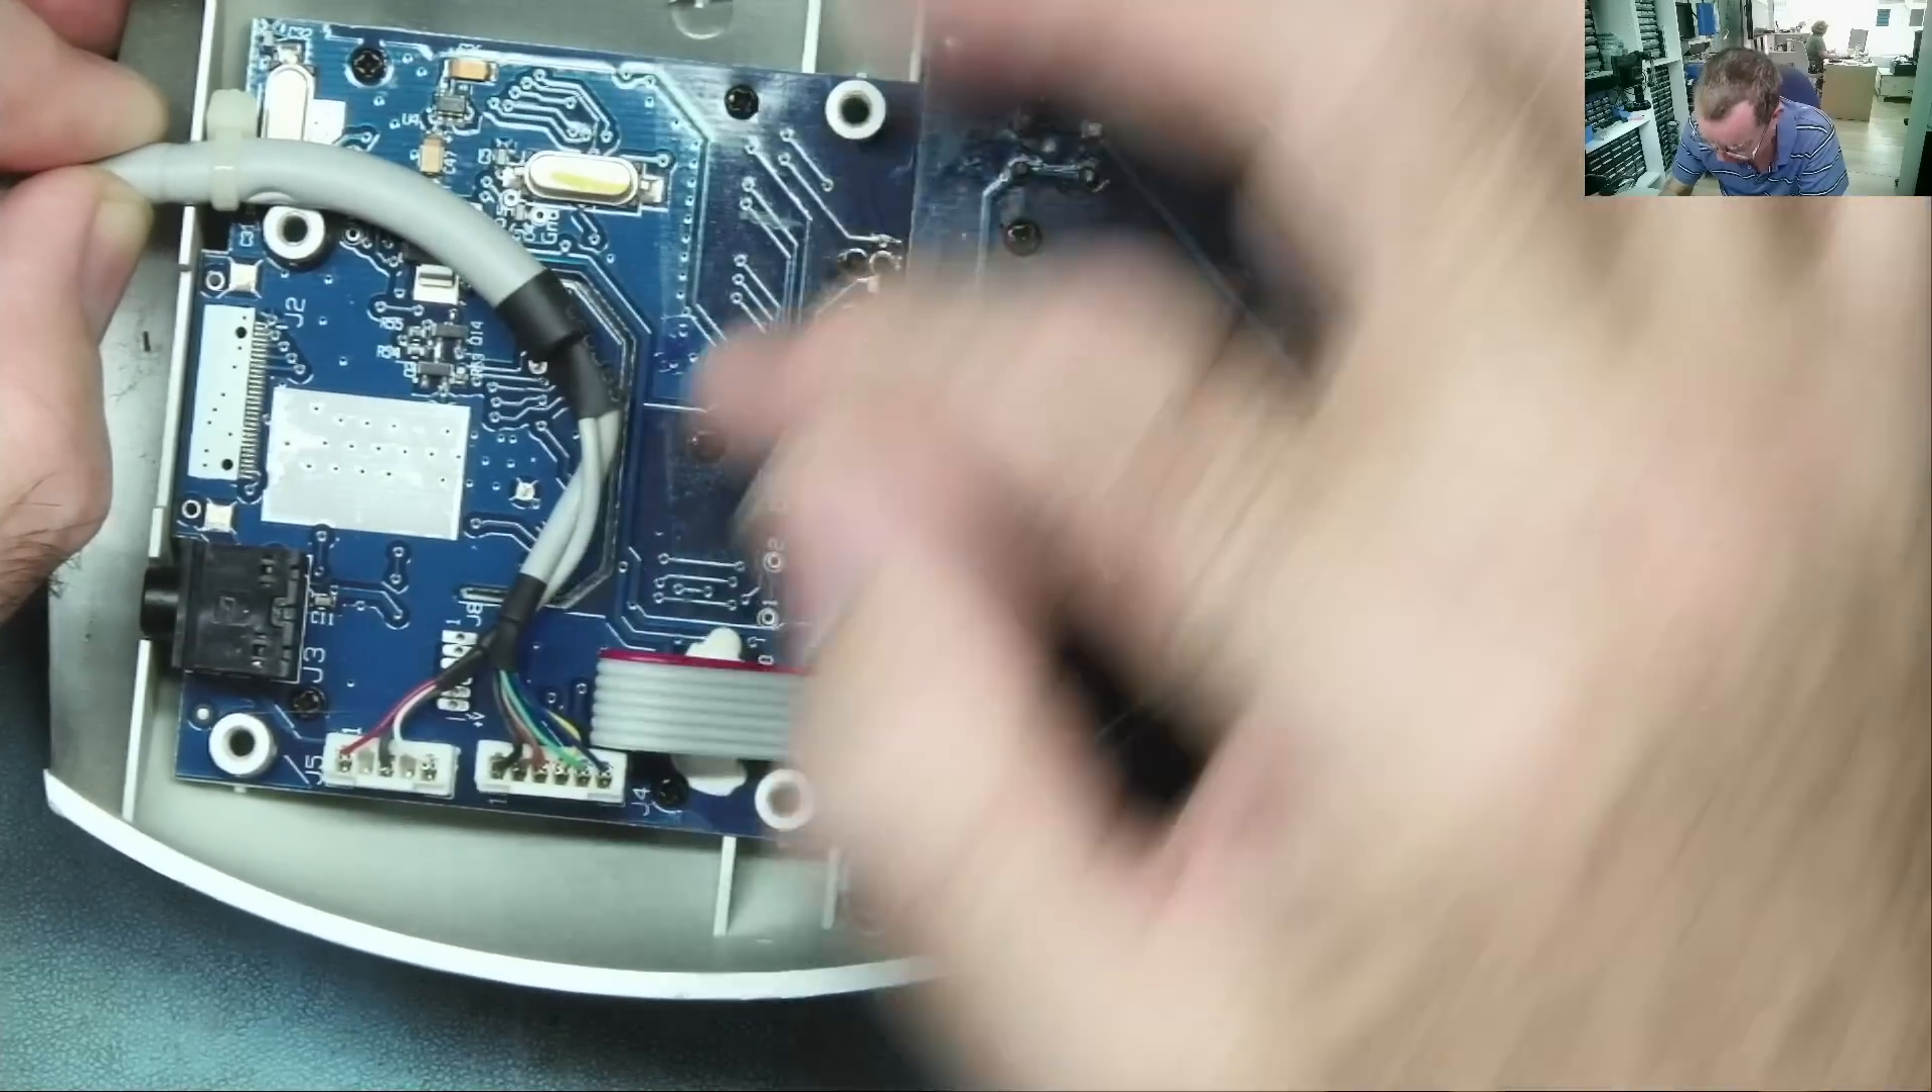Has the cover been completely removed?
Yes.